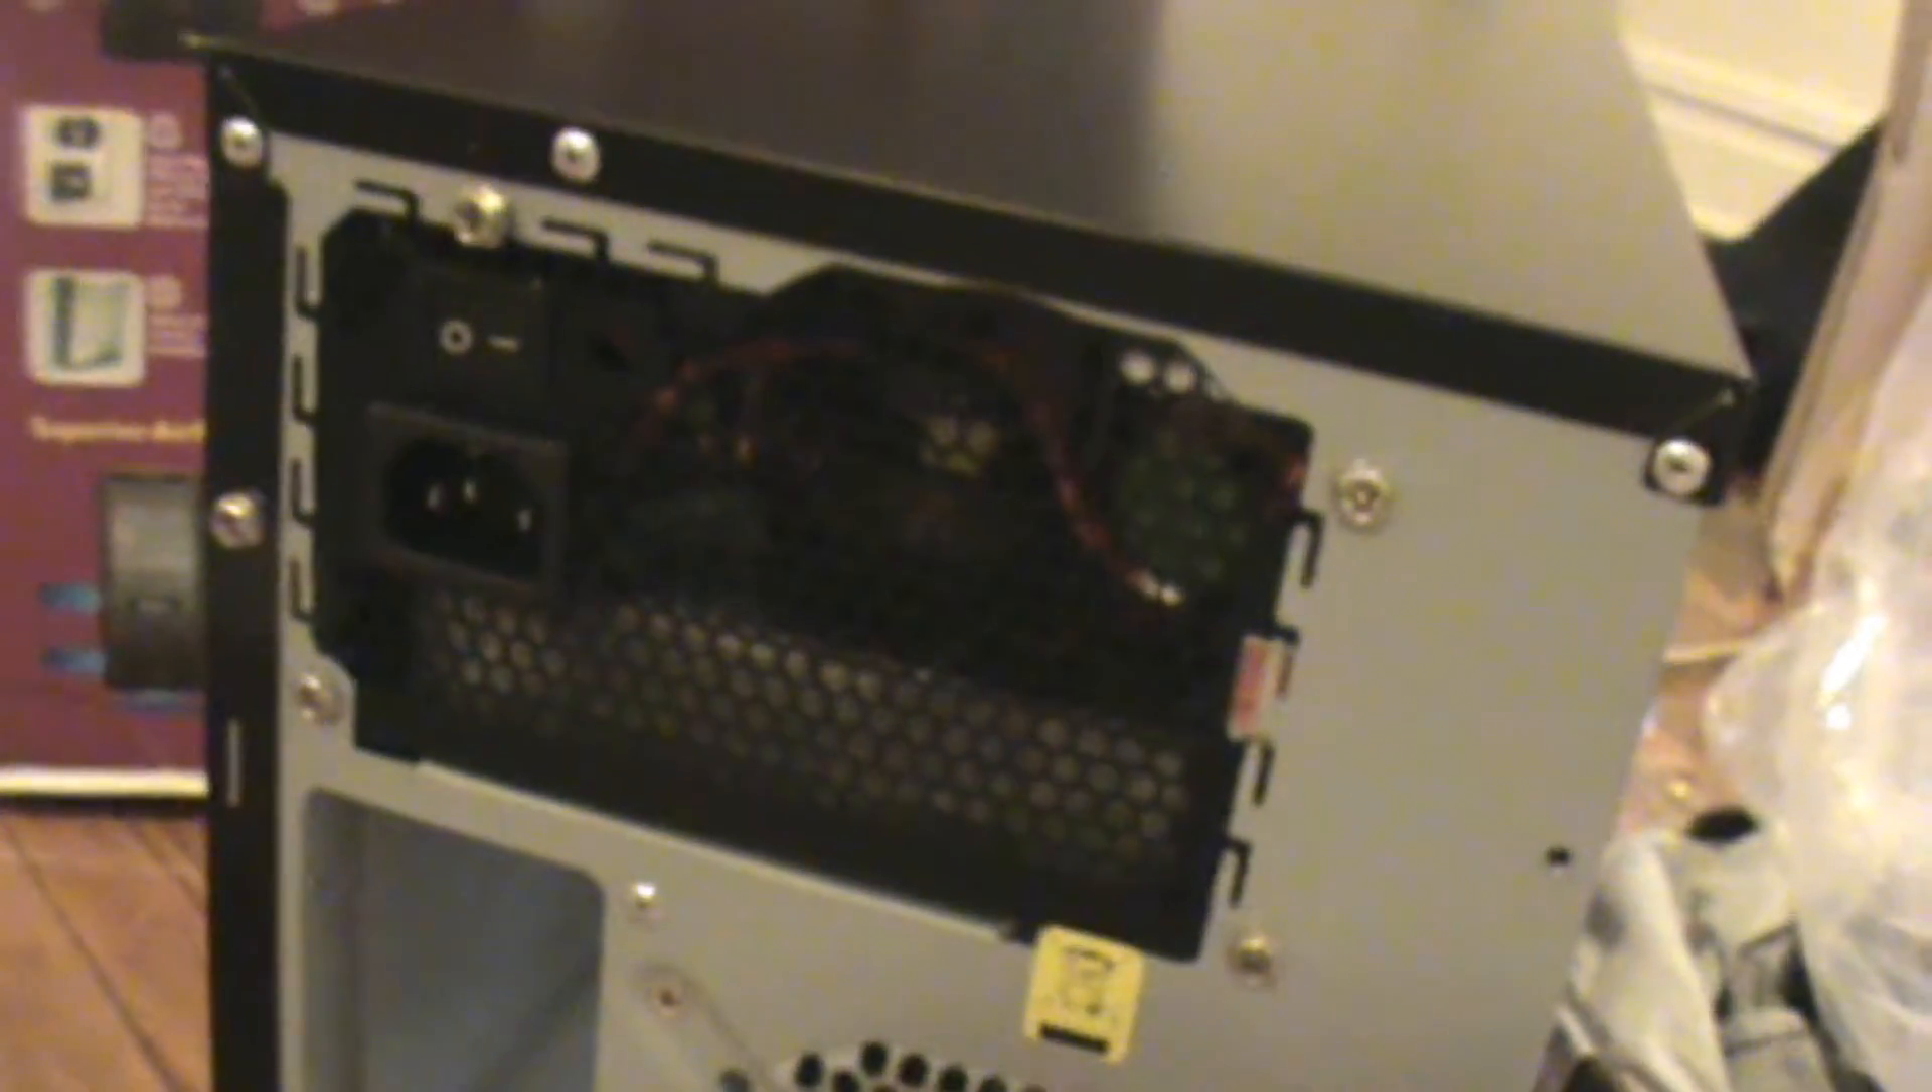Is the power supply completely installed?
Yes.